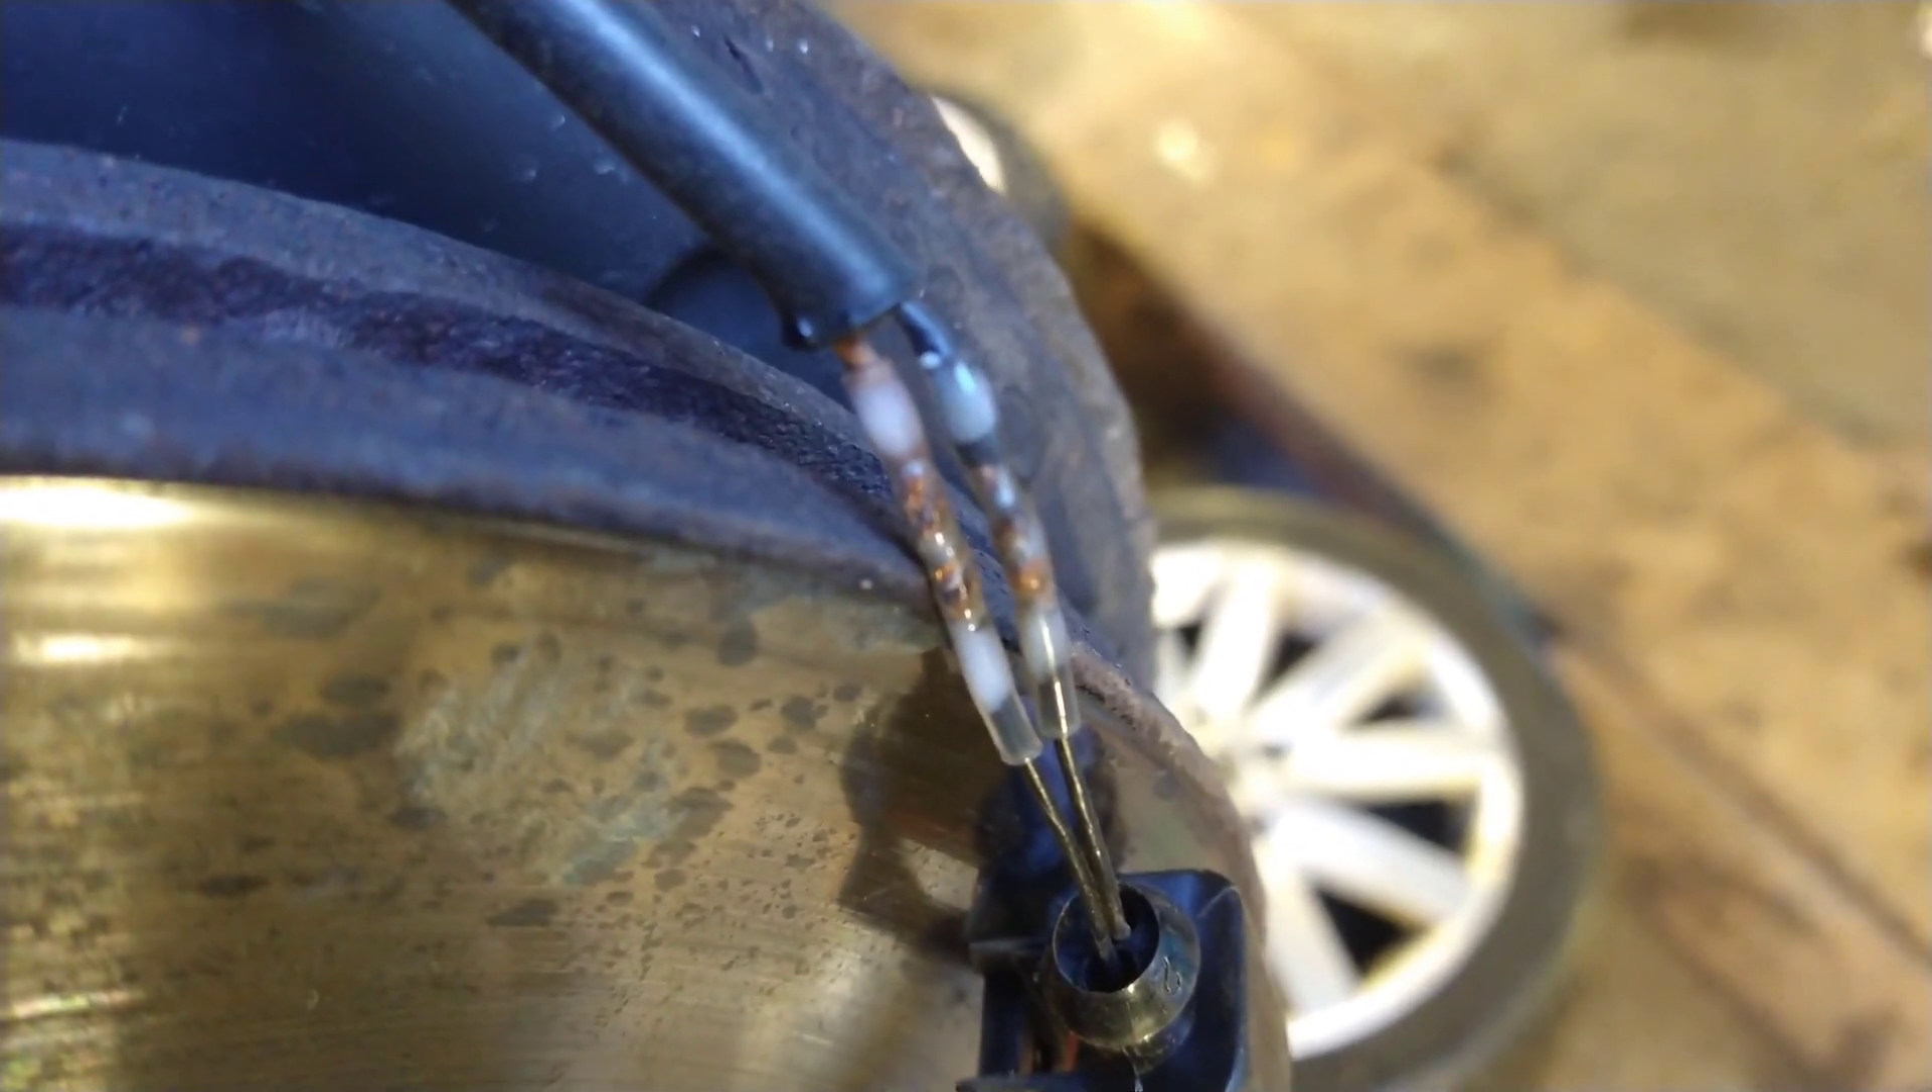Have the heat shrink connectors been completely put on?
Yes.